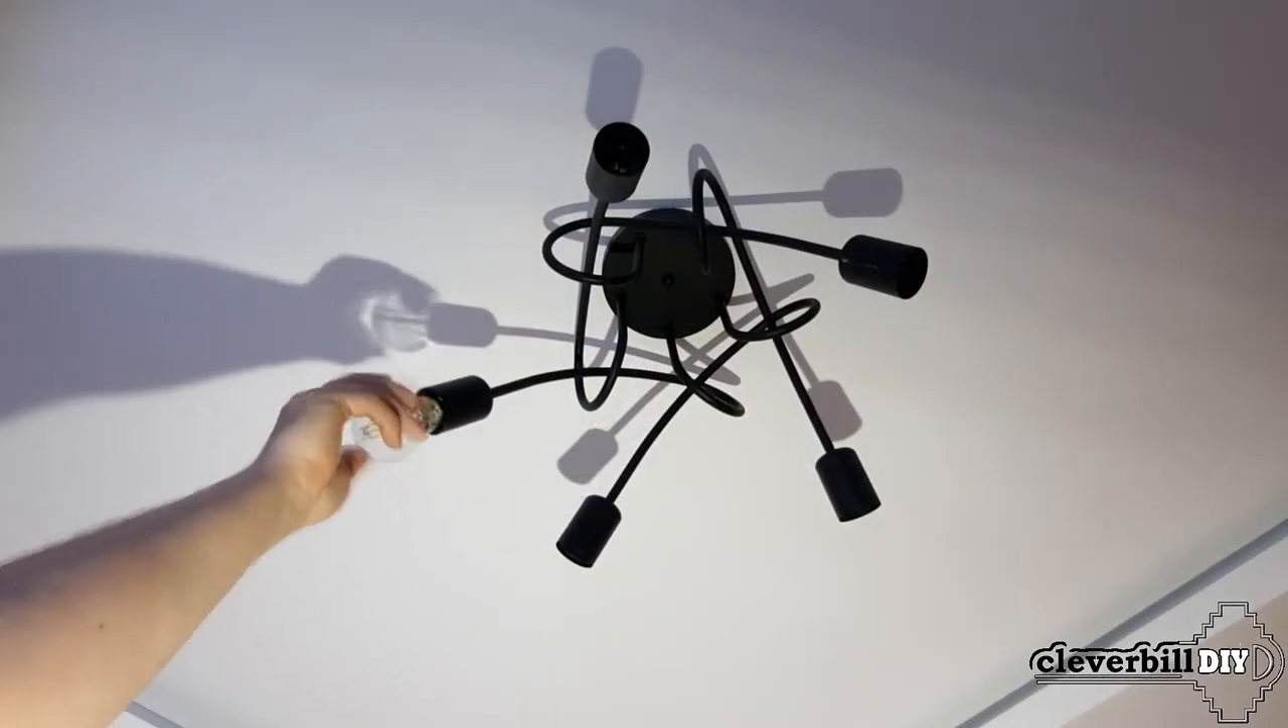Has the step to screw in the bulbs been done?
No.